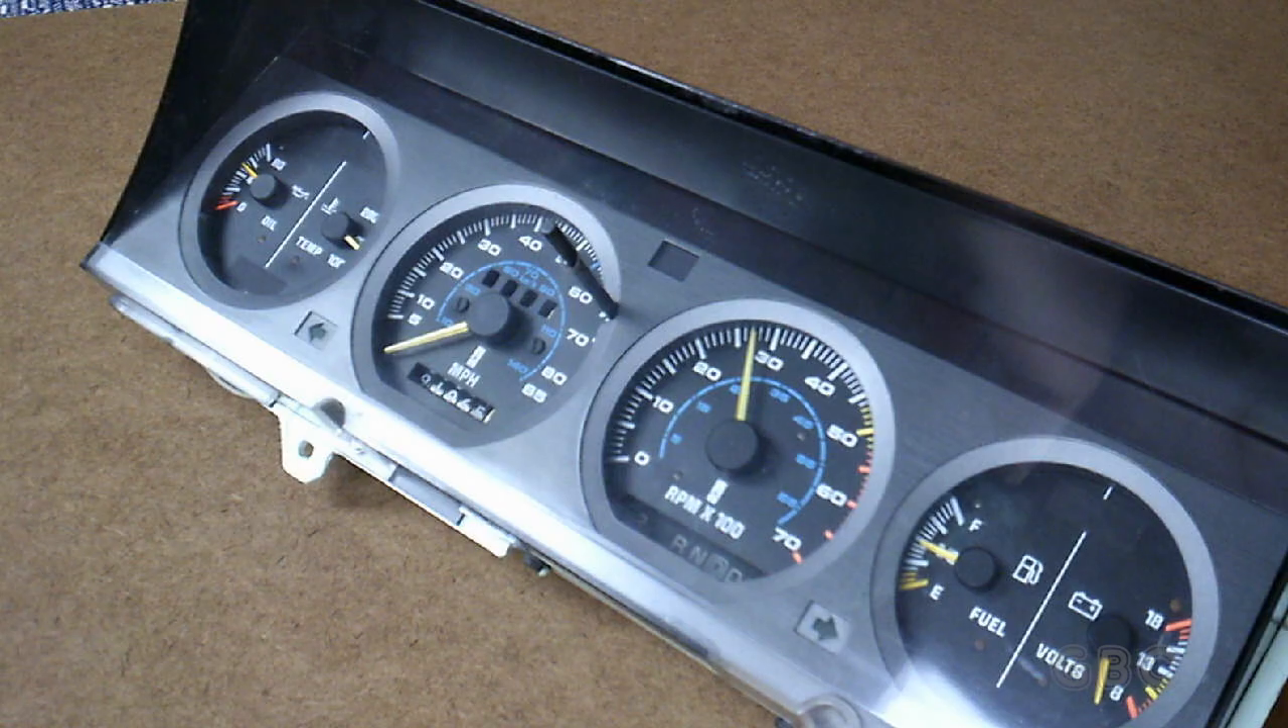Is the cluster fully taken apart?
No.